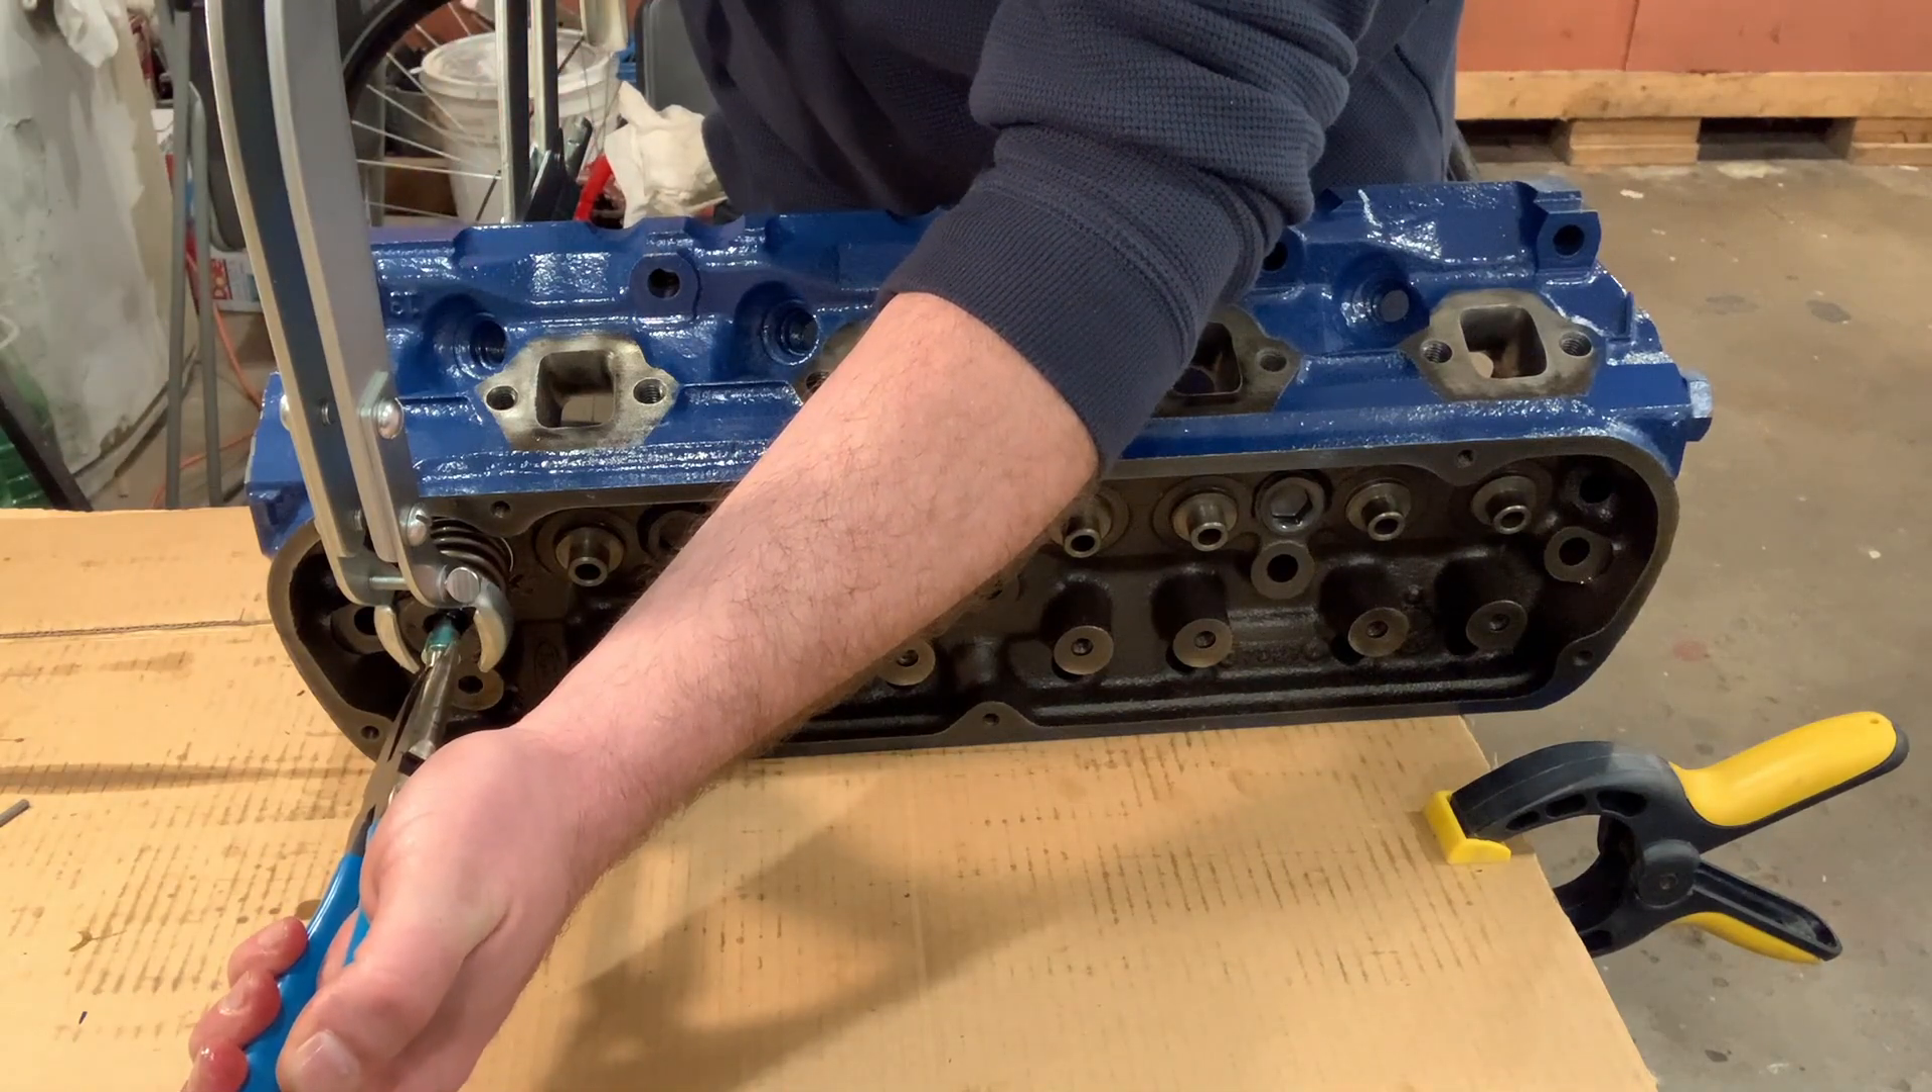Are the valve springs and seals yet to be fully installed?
Yes.